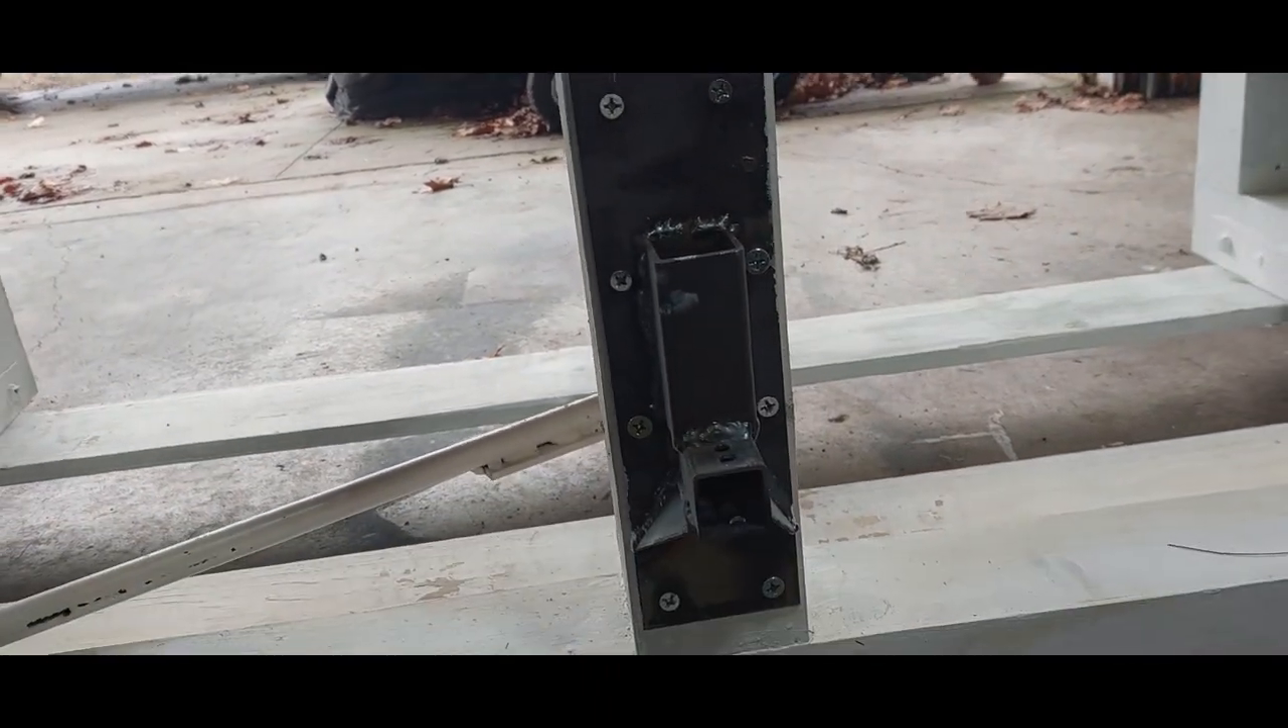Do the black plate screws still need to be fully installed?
No.